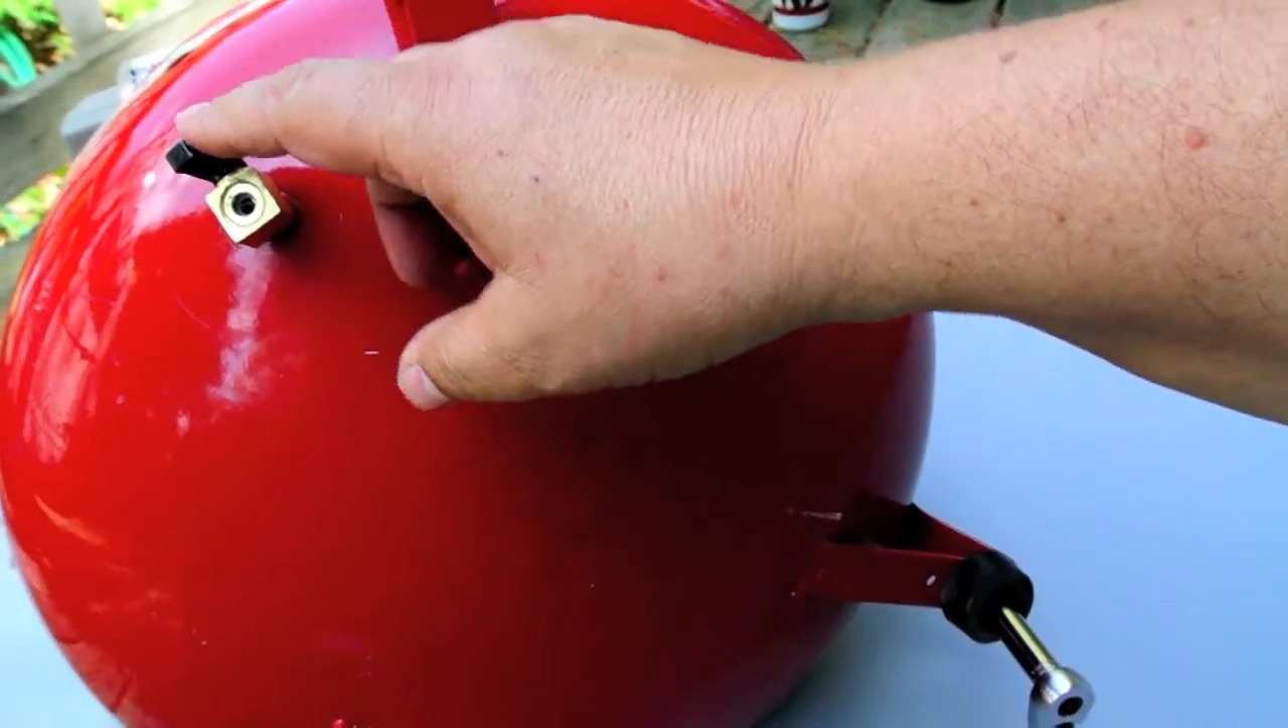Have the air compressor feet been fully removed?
No.